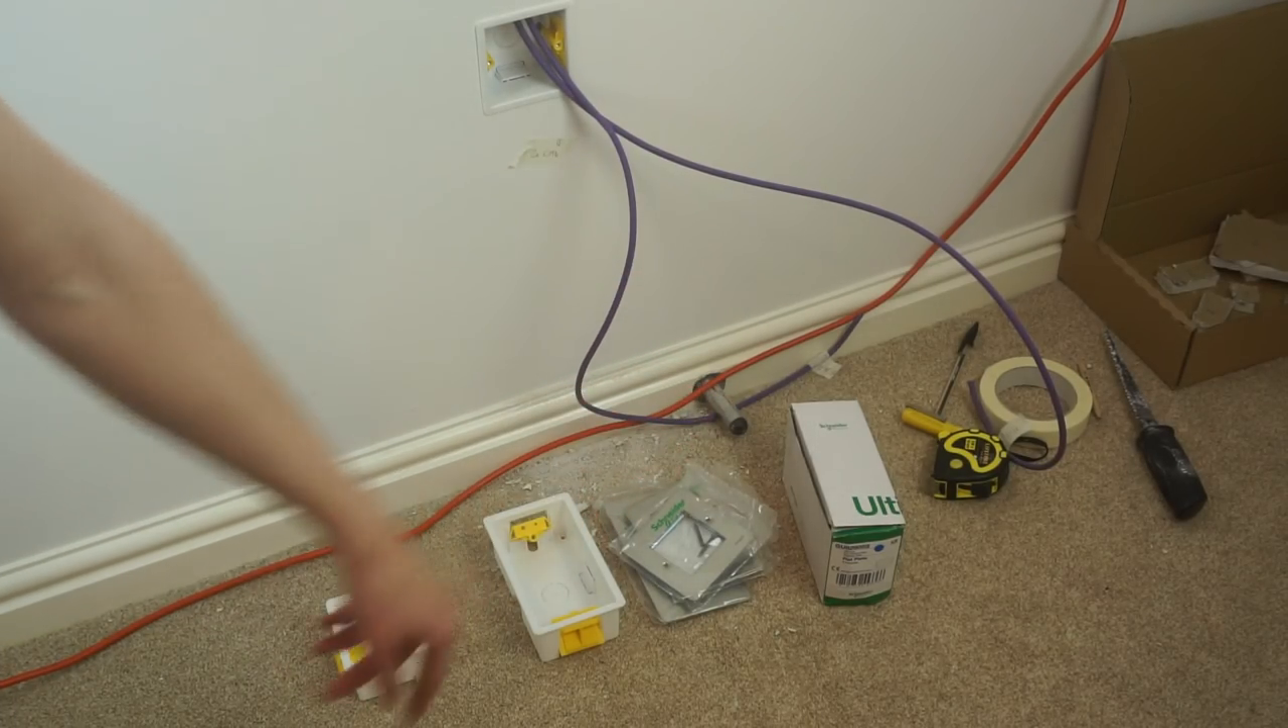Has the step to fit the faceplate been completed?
No.